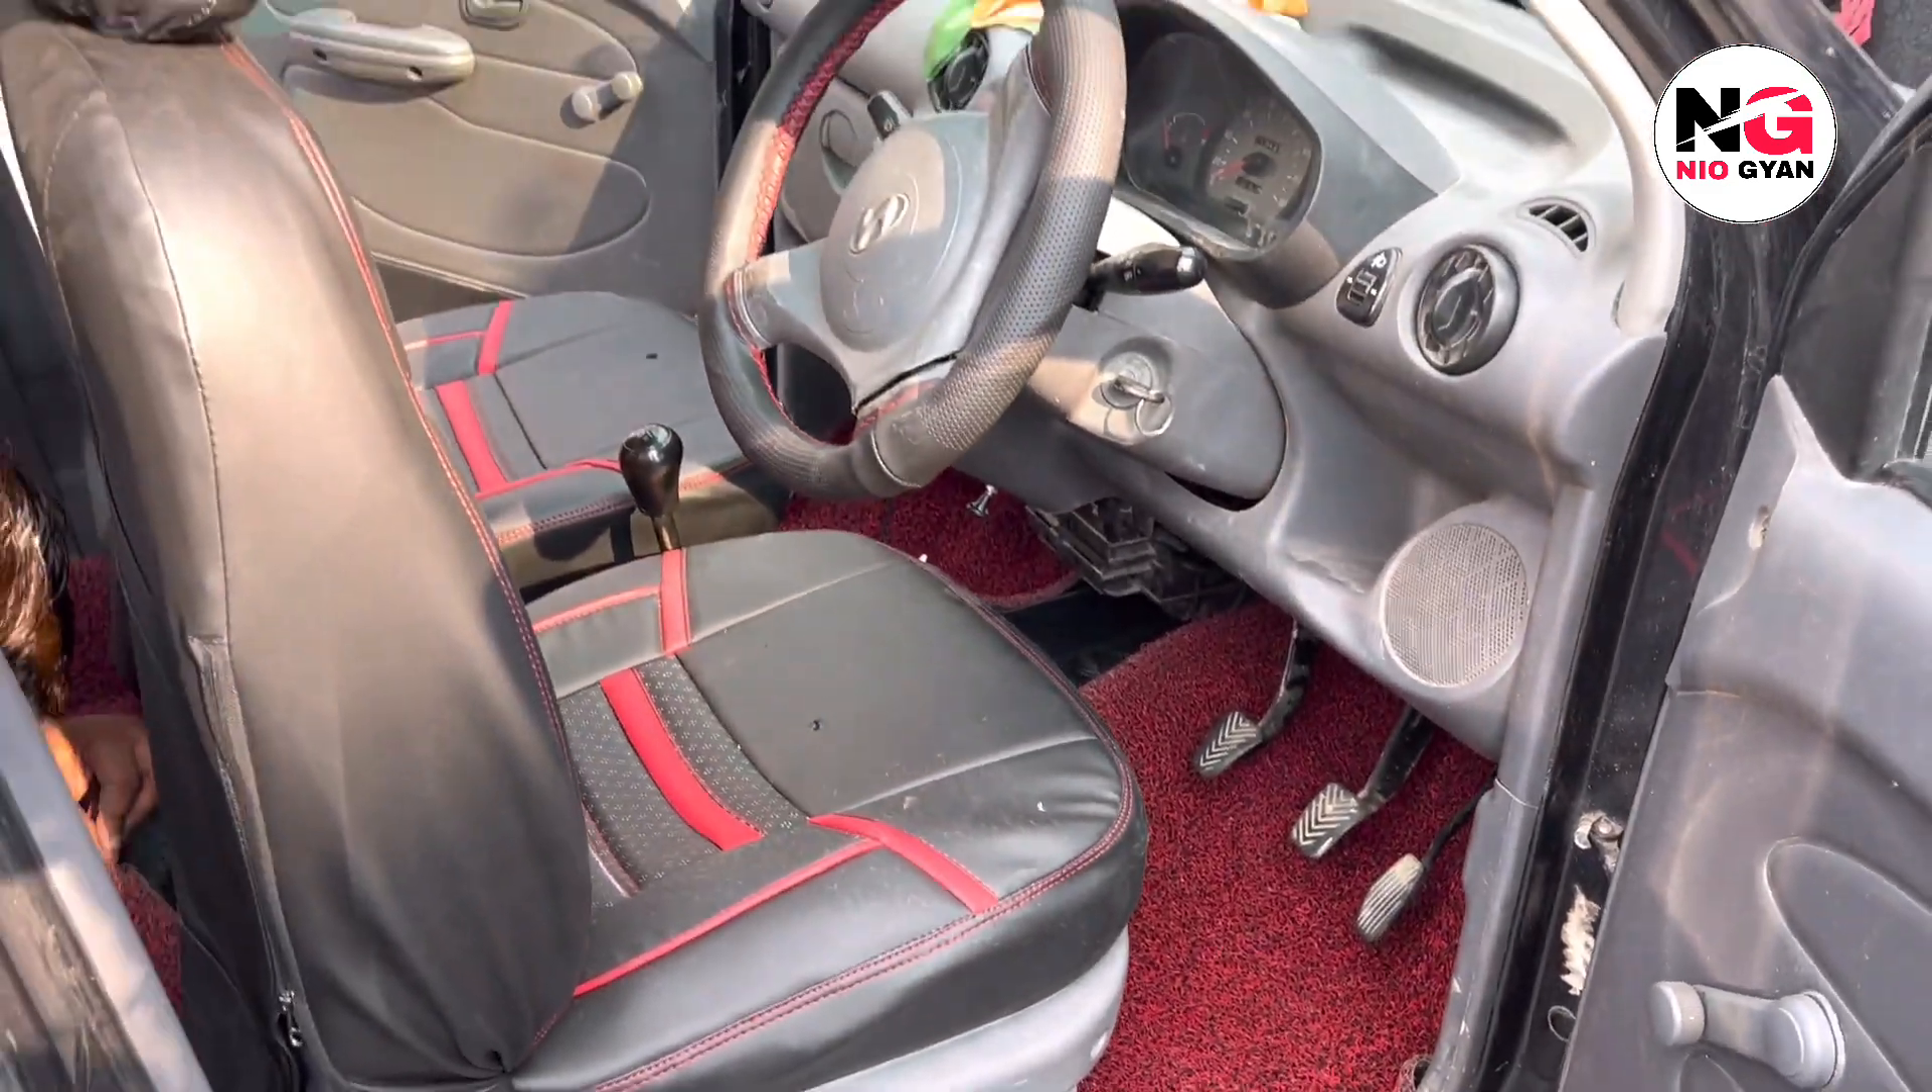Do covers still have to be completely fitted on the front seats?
No.